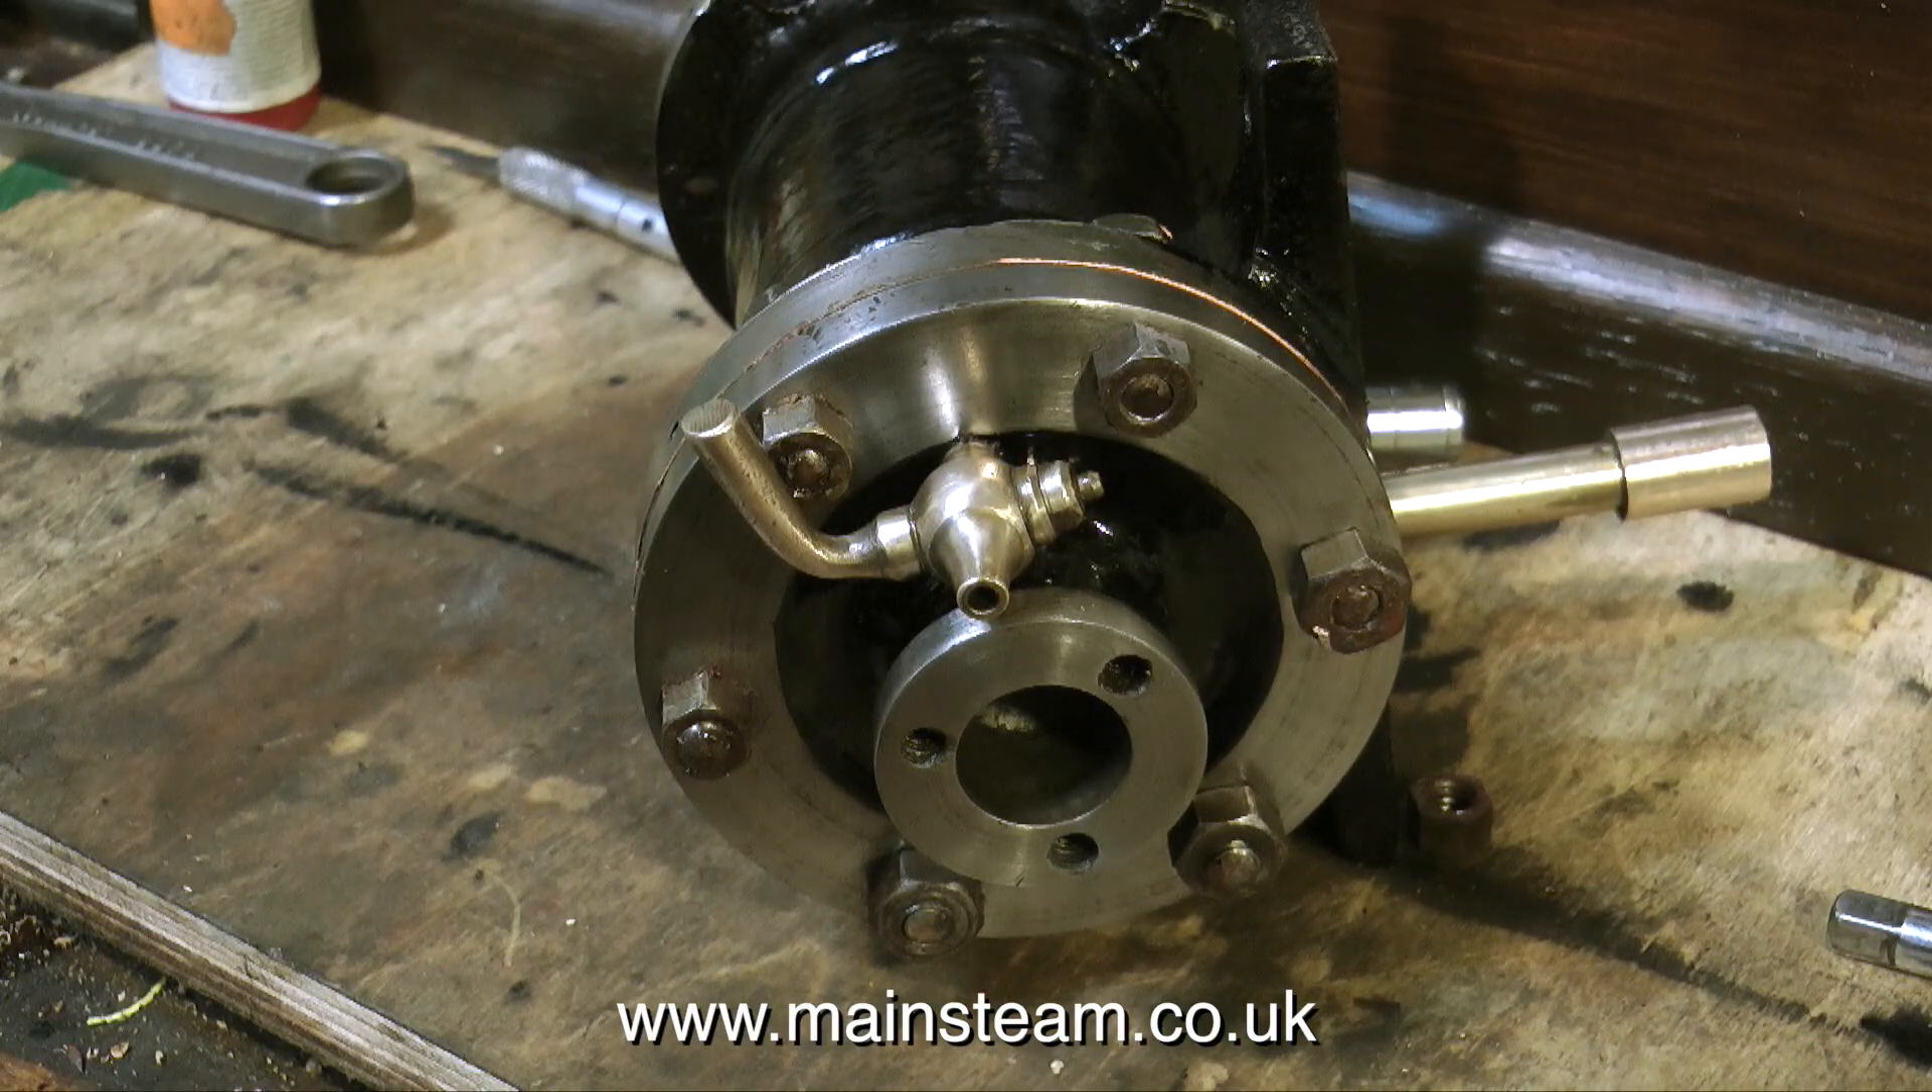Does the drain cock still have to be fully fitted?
No.